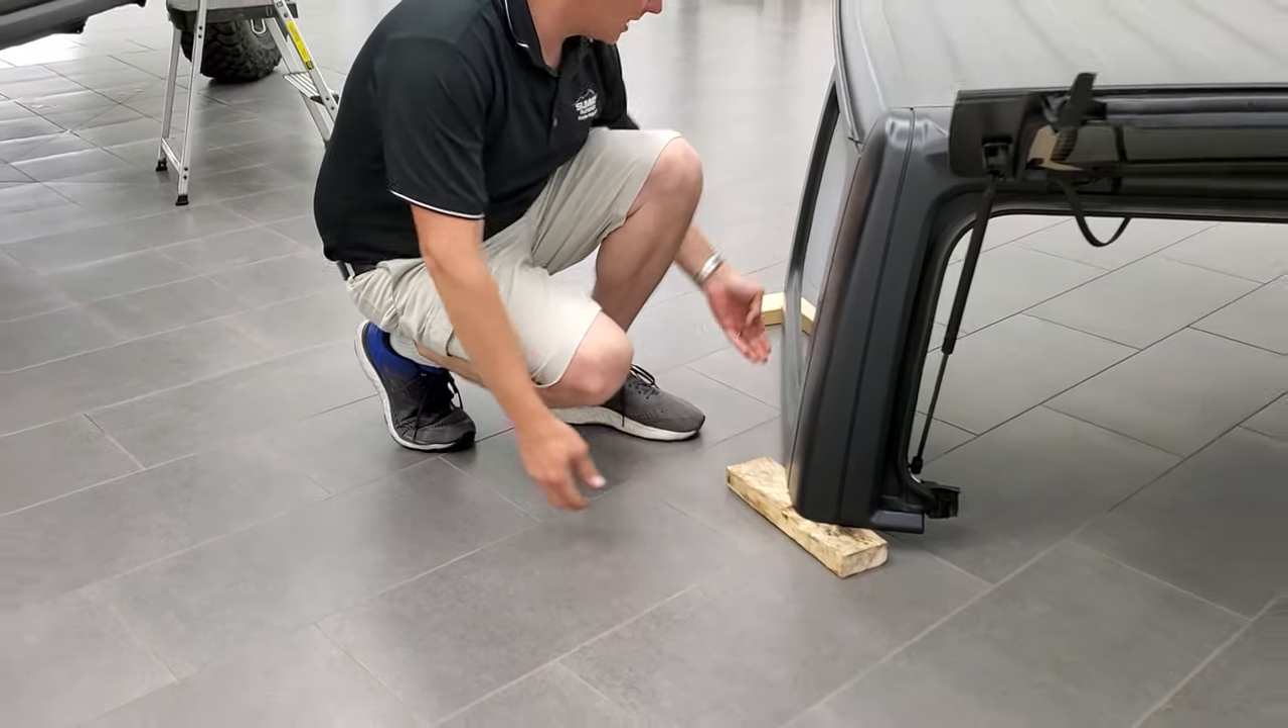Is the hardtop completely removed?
Yes.